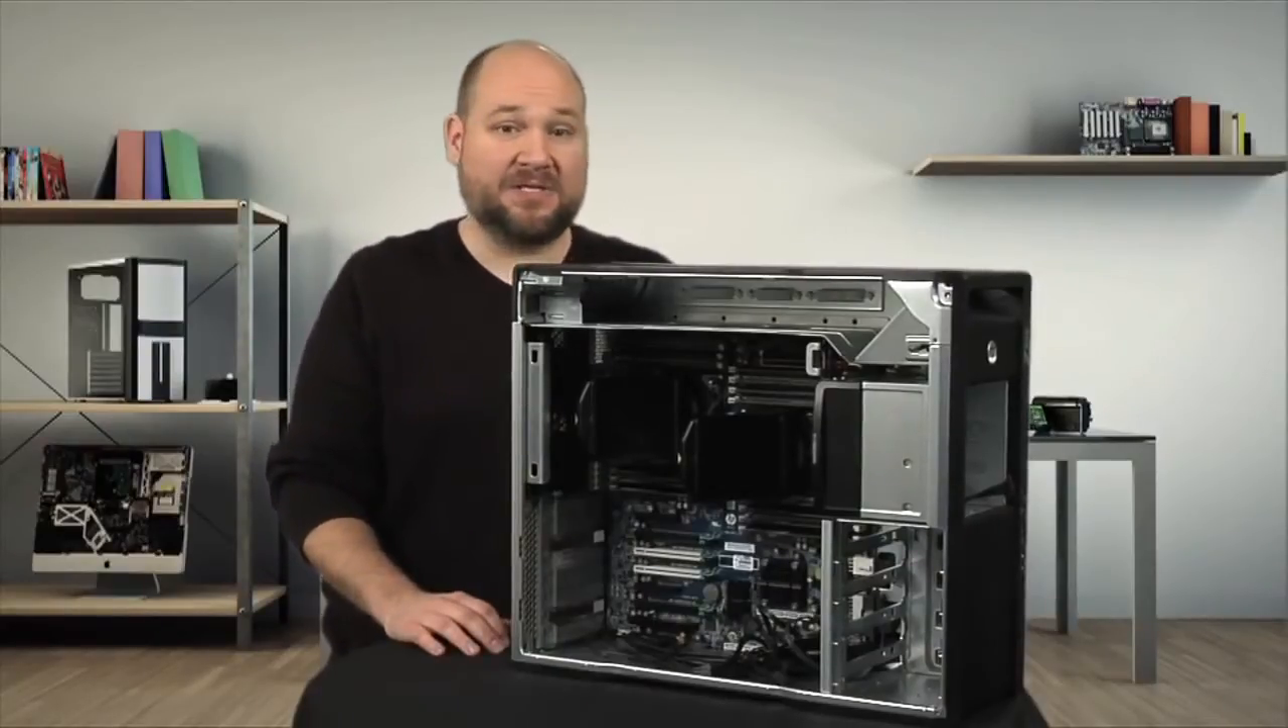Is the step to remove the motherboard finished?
No.